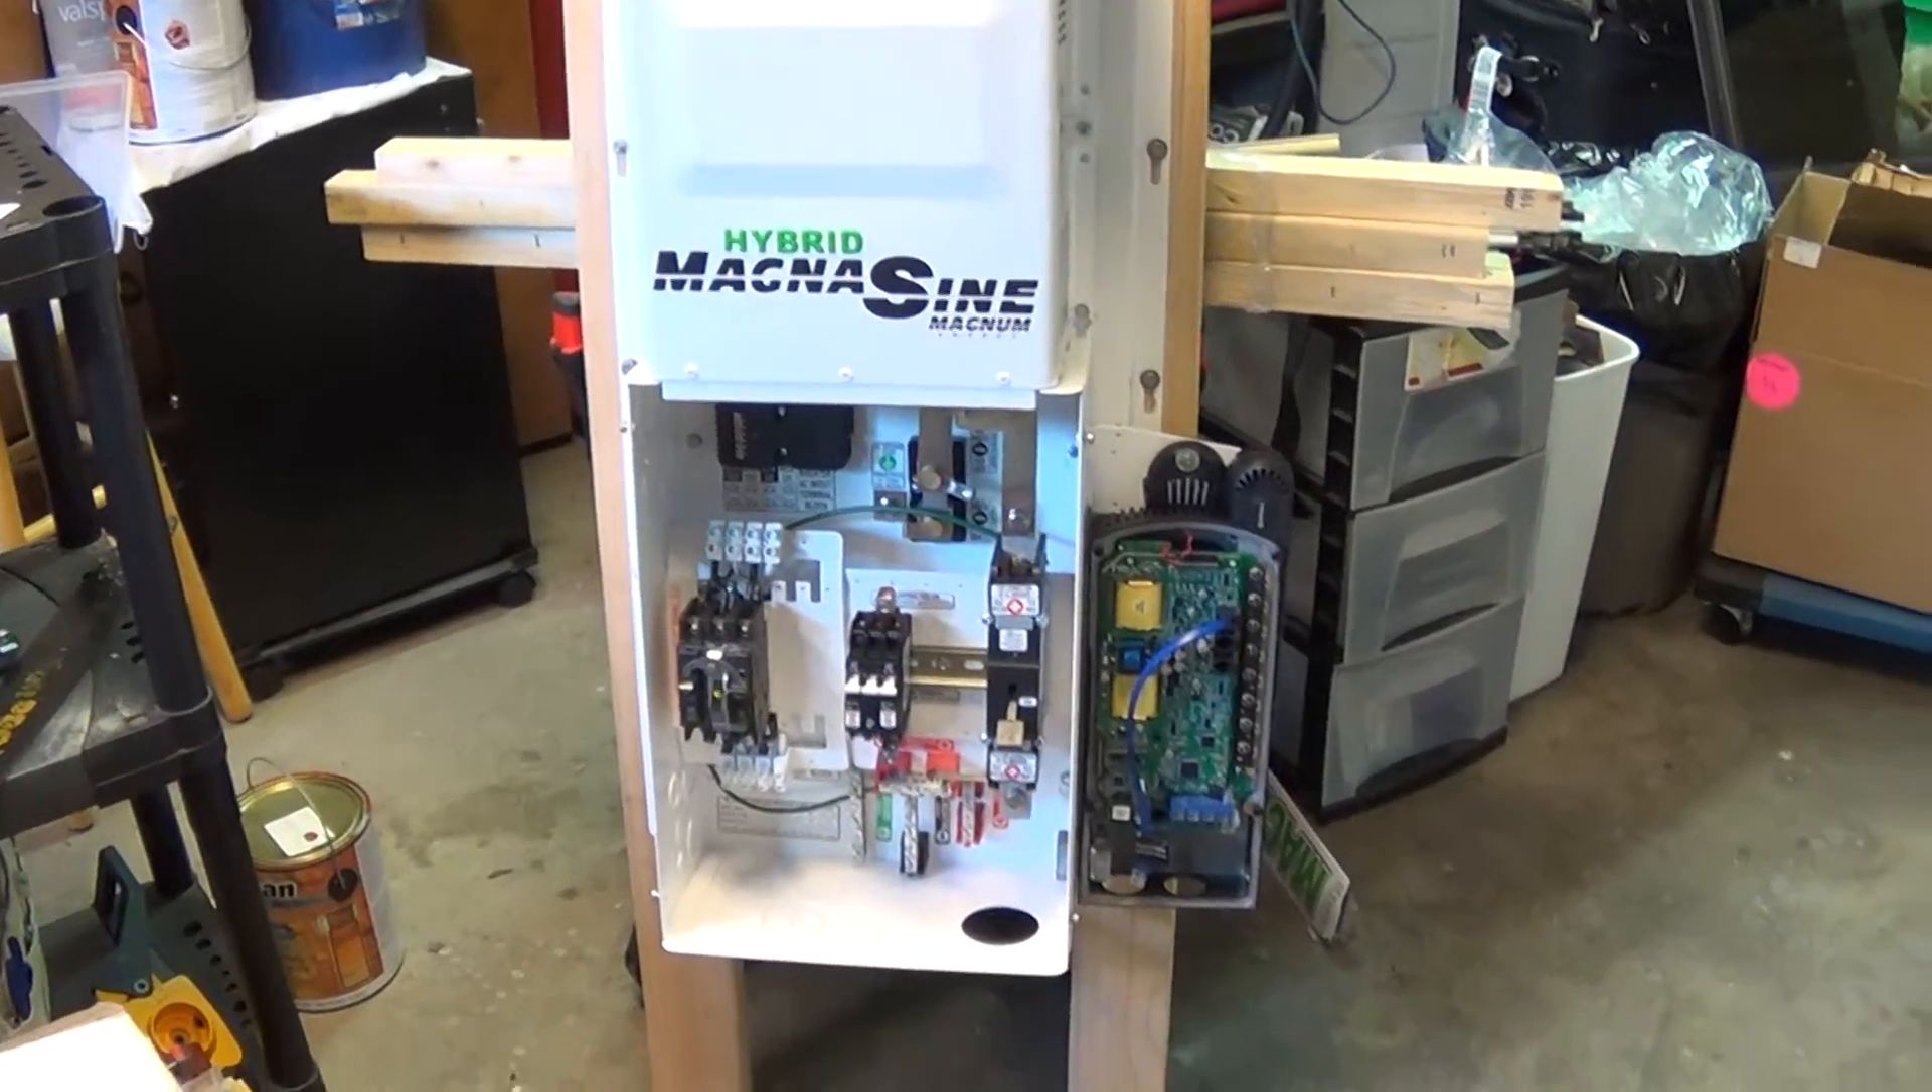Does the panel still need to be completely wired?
Yes.